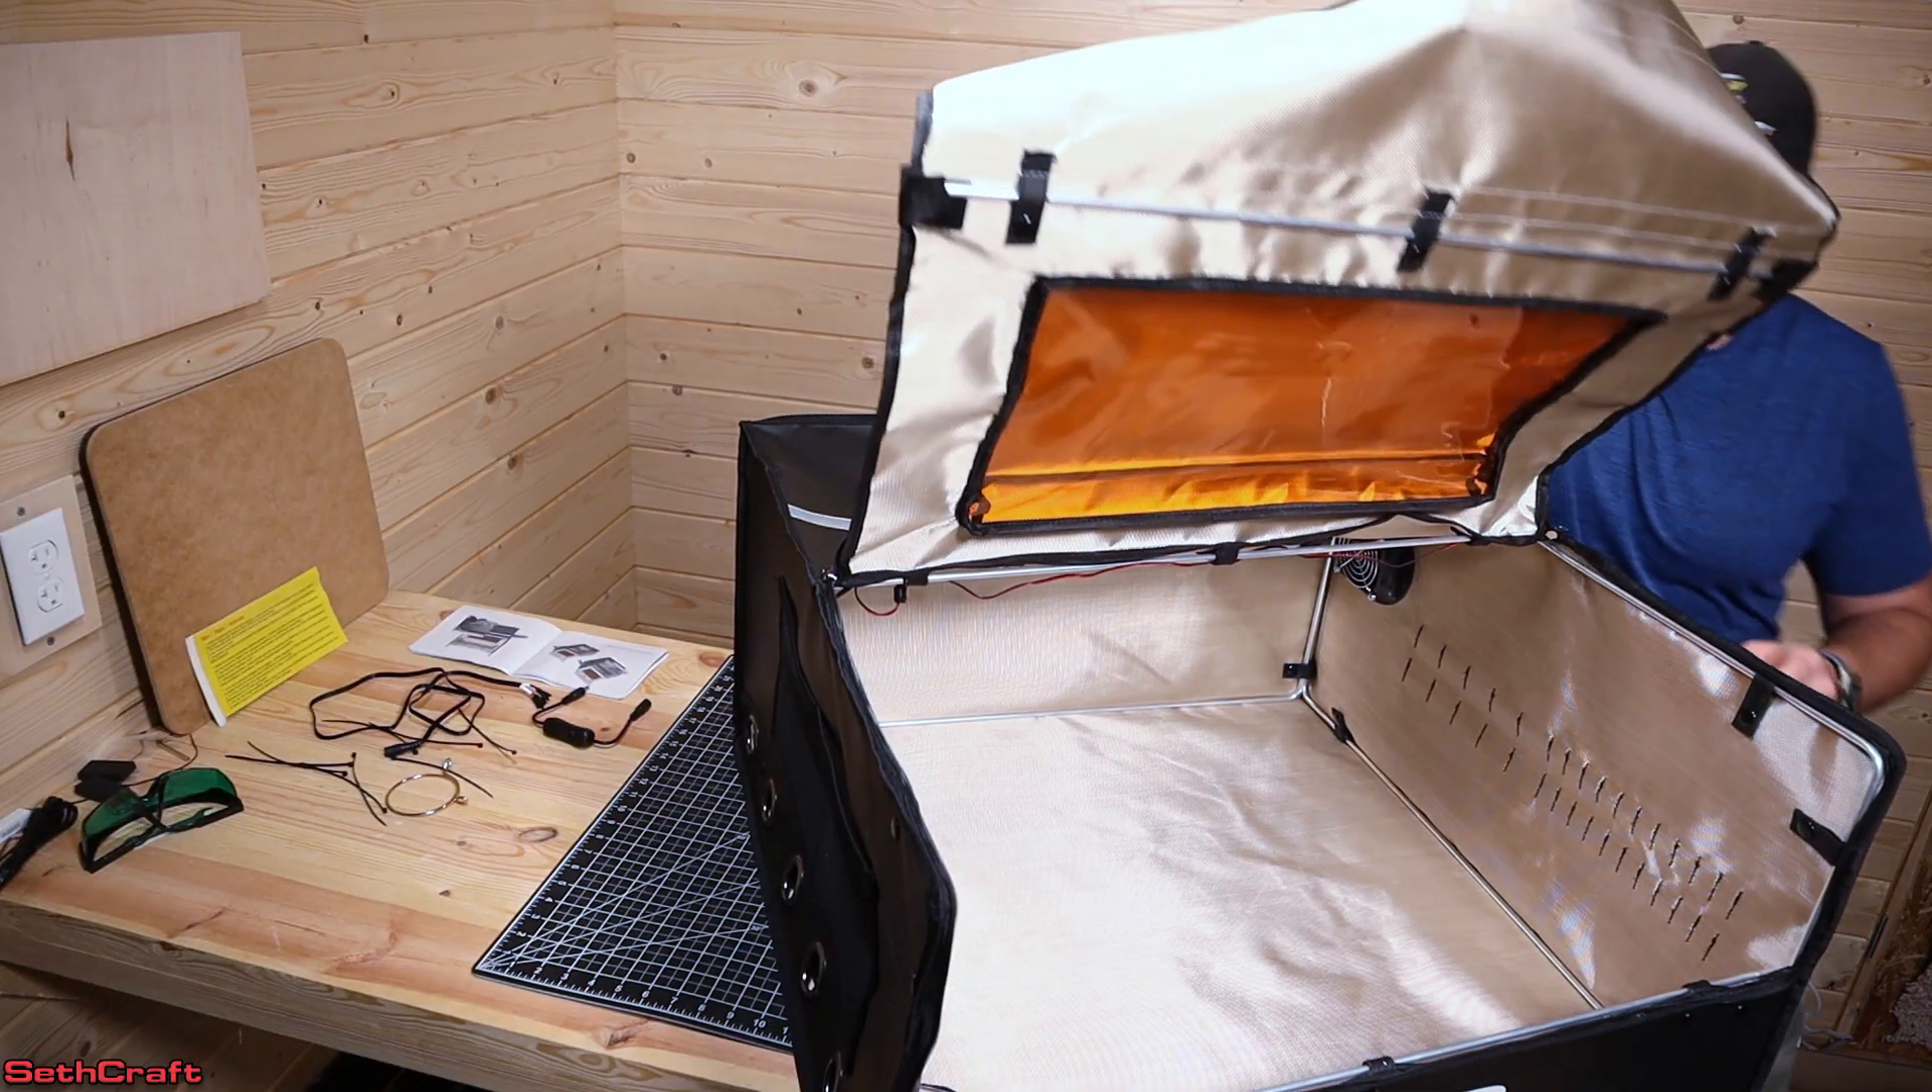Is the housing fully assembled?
Yes.